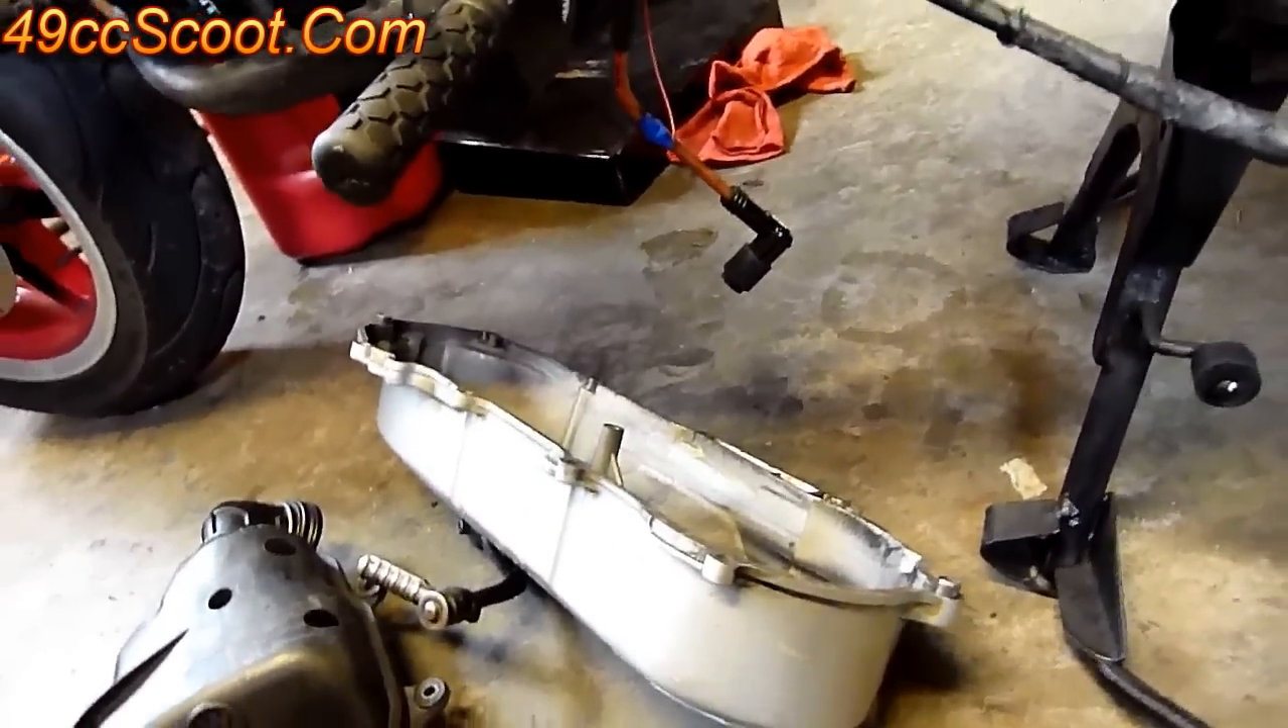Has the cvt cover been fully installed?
No.